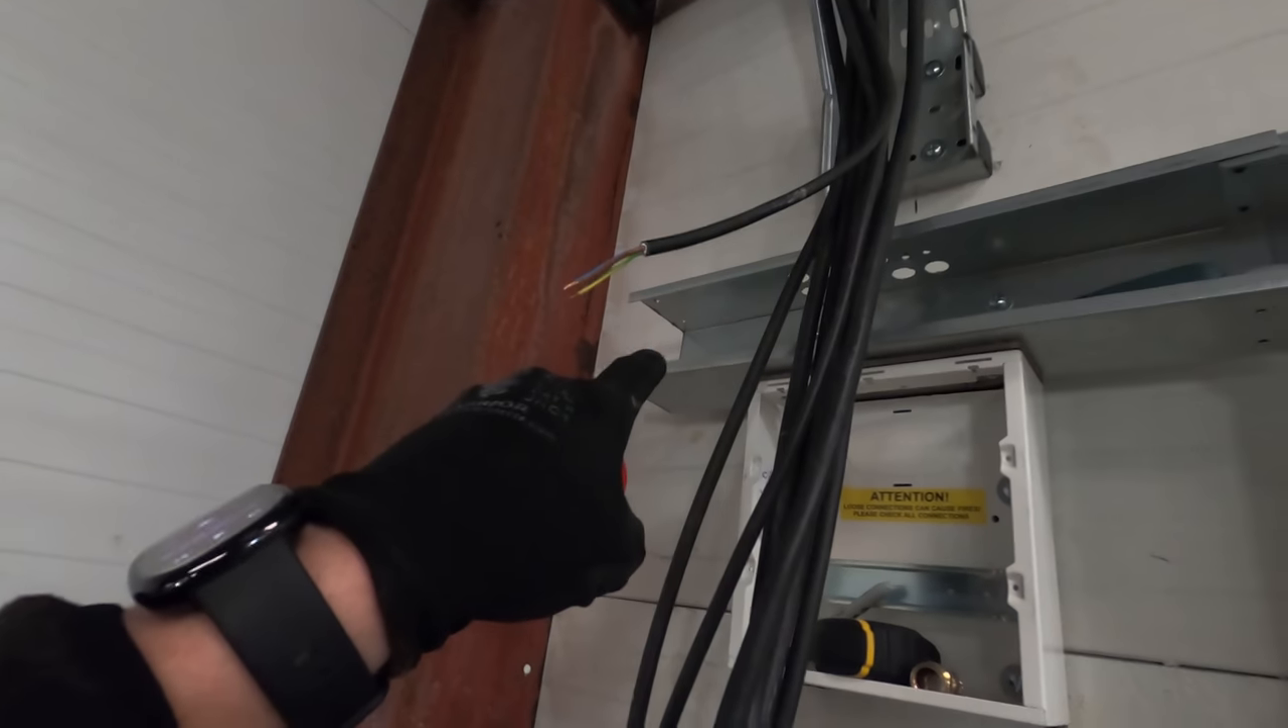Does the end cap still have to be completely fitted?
Yes.